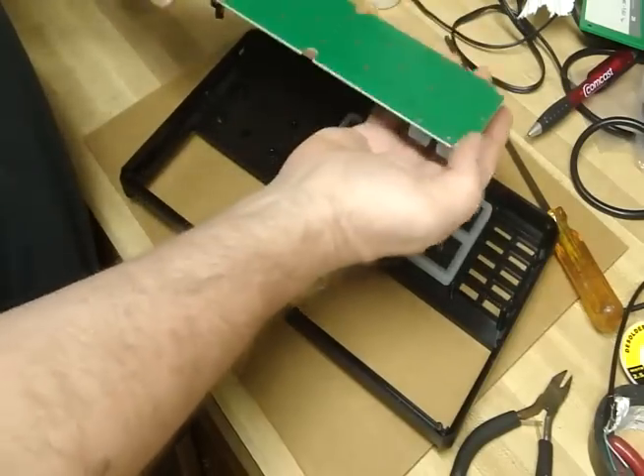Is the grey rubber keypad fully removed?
No.